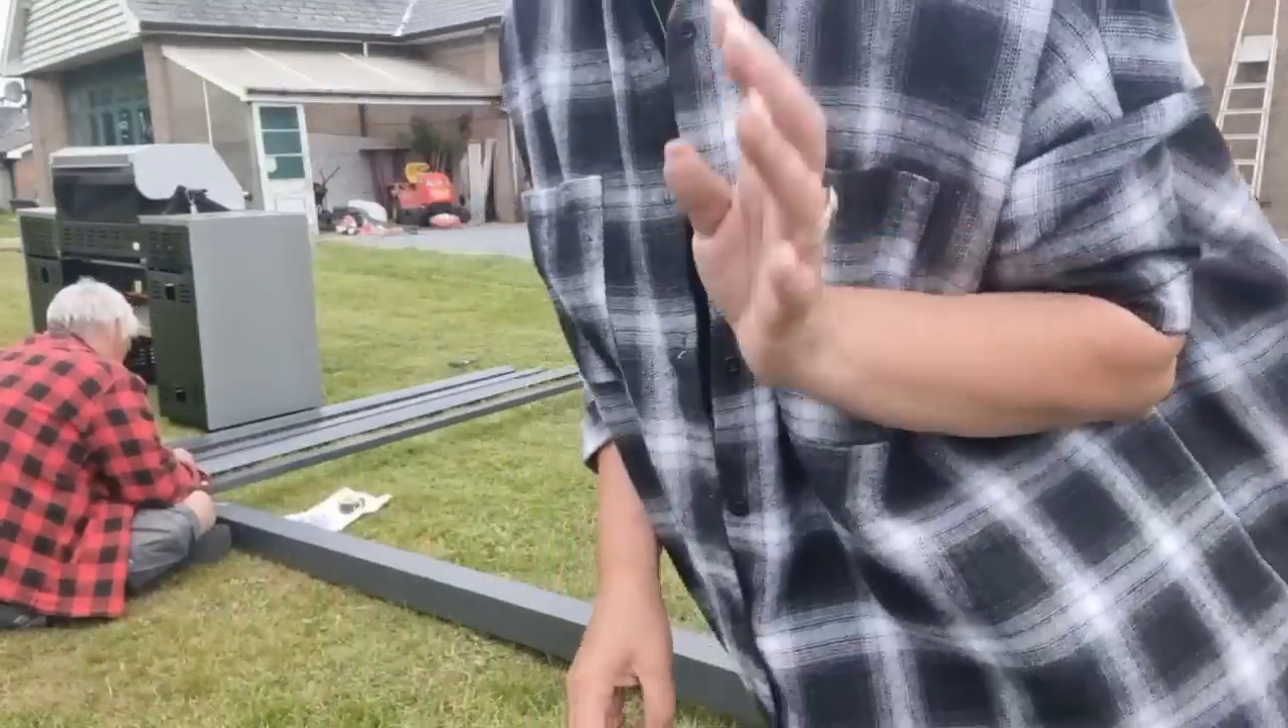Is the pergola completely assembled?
No.